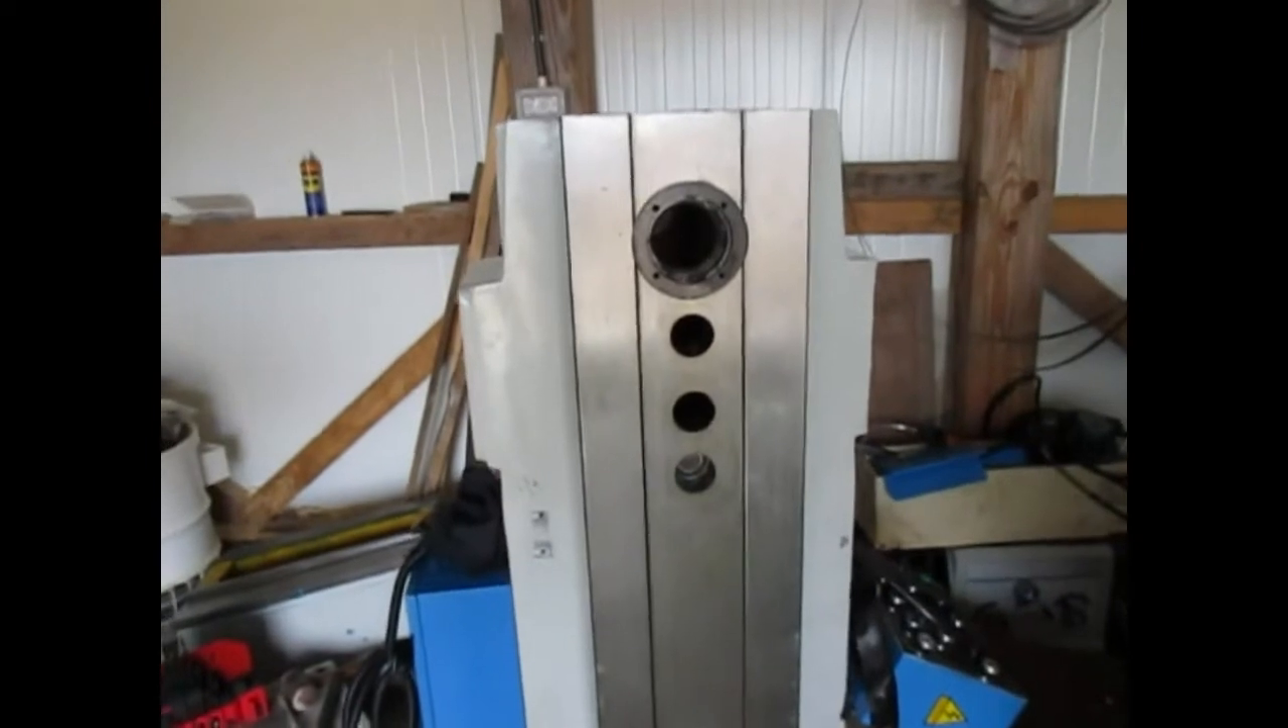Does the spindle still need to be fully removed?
No.